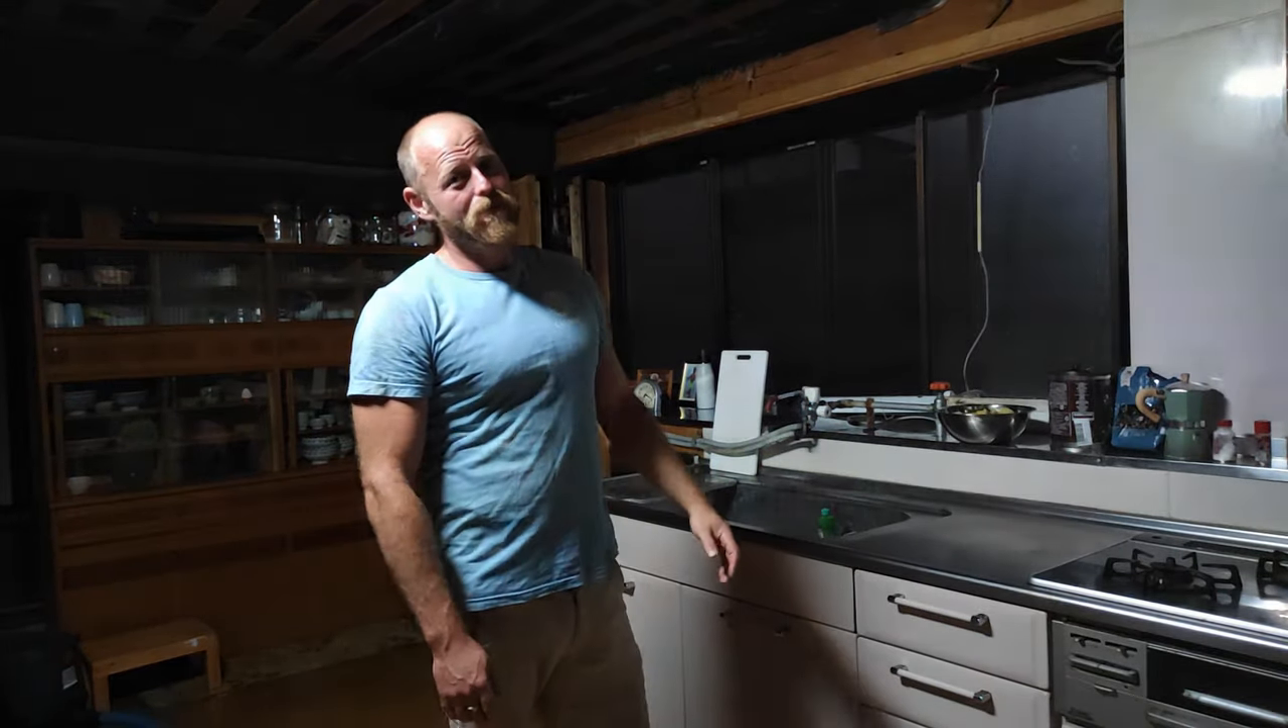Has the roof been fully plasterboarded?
No.